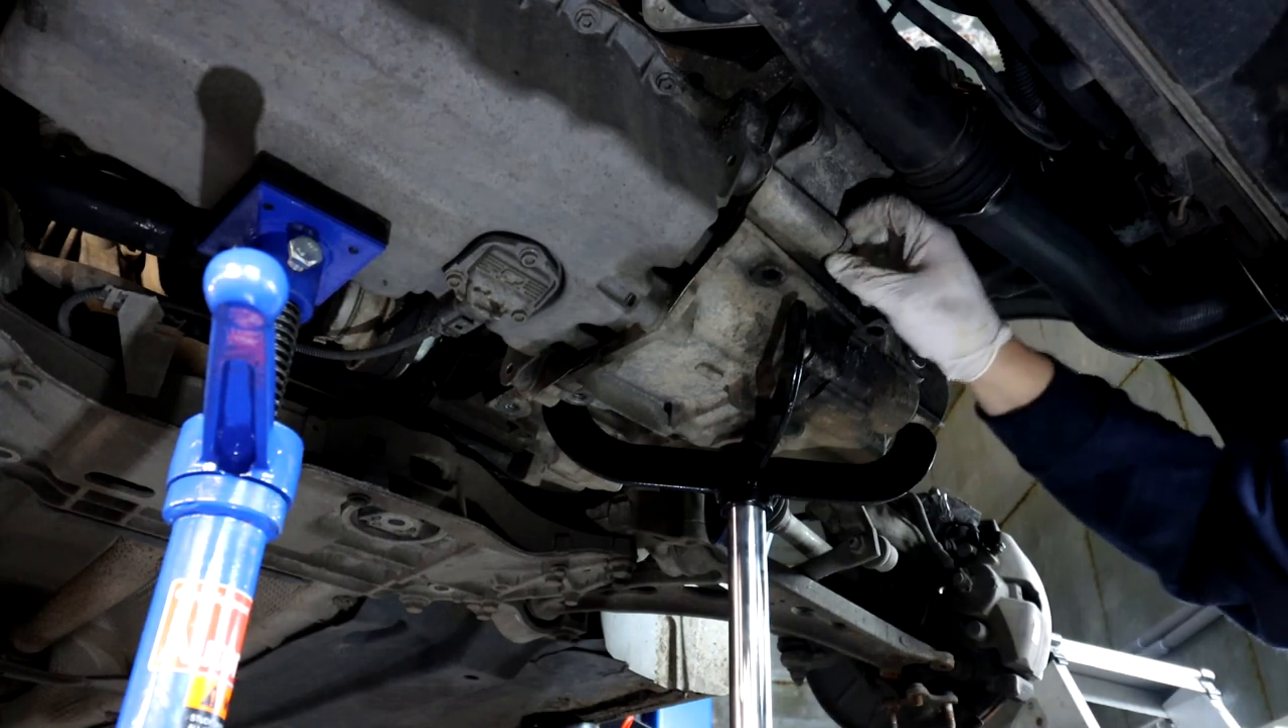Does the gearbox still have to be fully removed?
Yes.